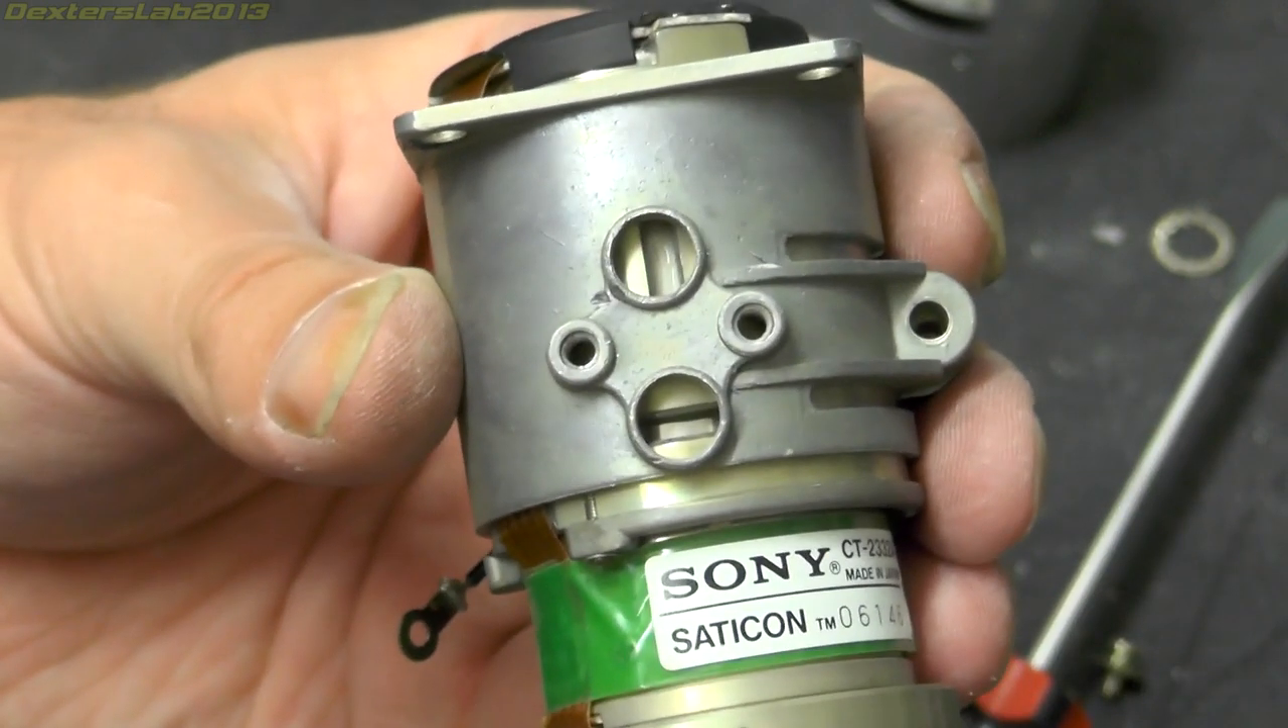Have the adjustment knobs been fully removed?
Yes.